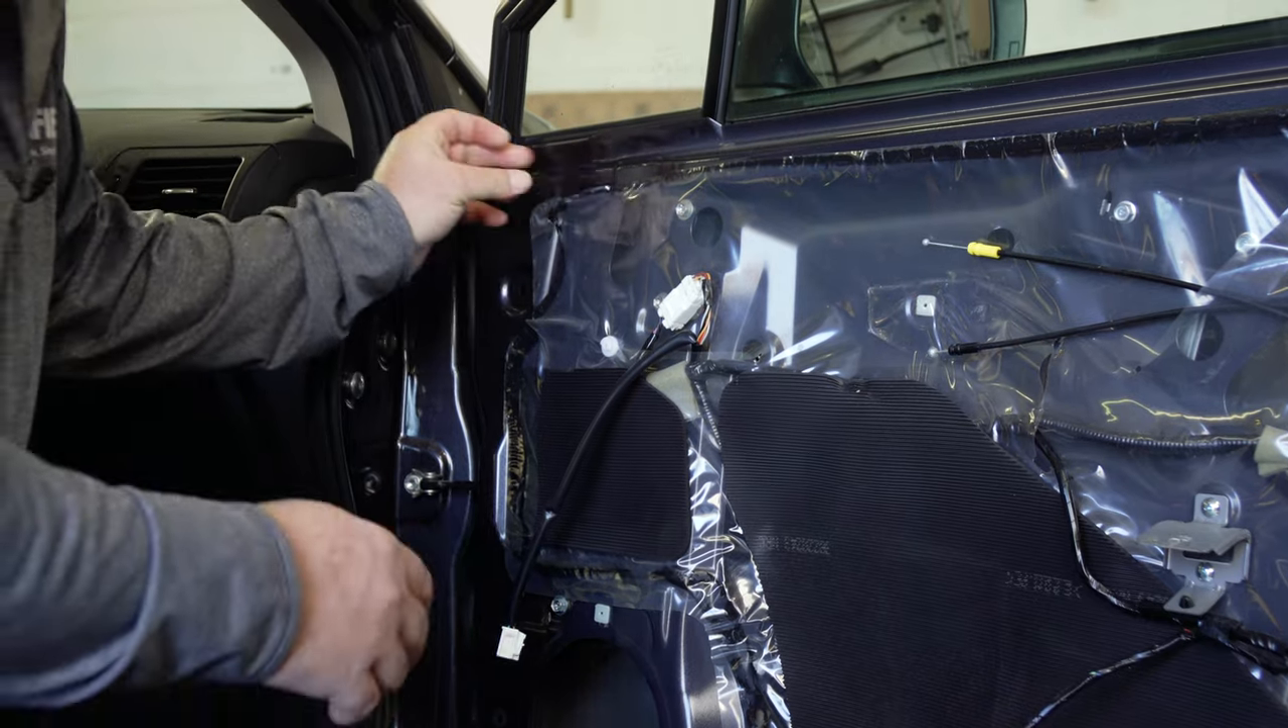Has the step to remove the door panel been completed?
Yes.